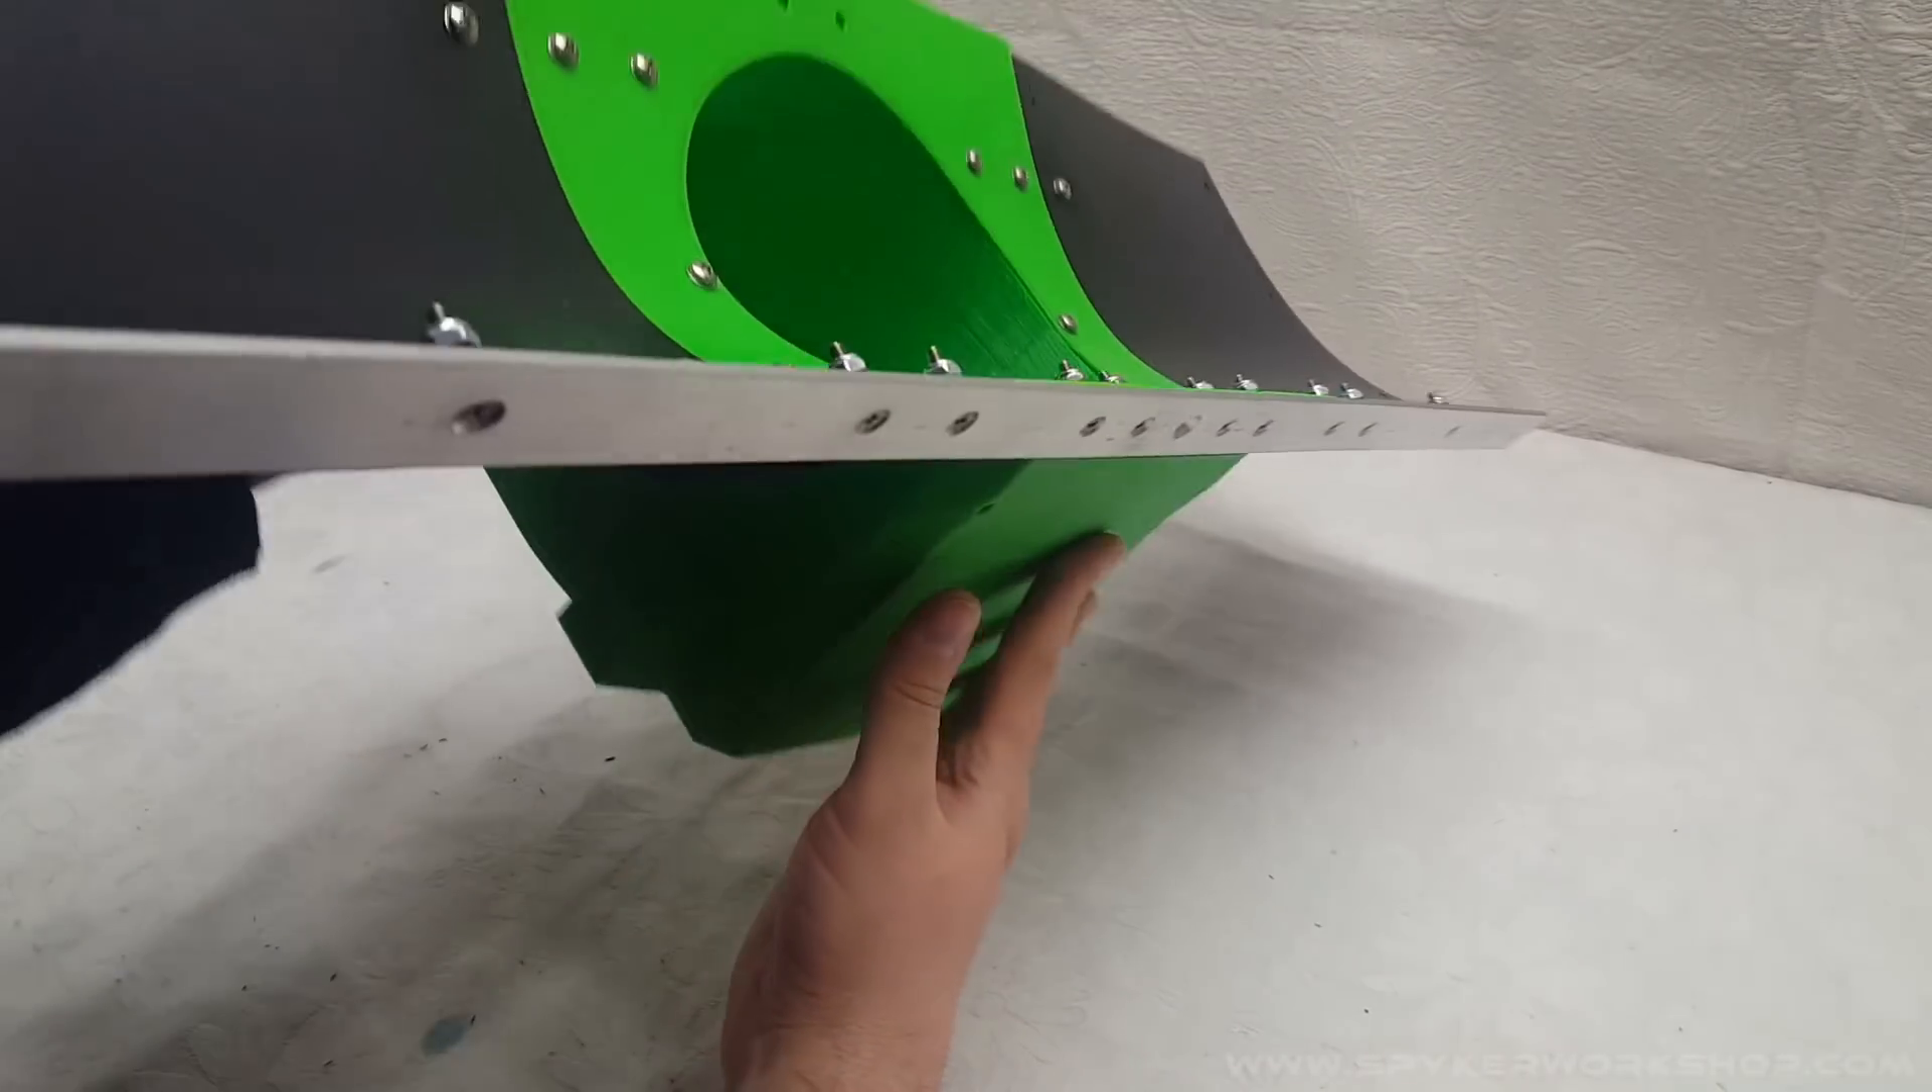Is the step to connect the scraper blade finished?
Yes.